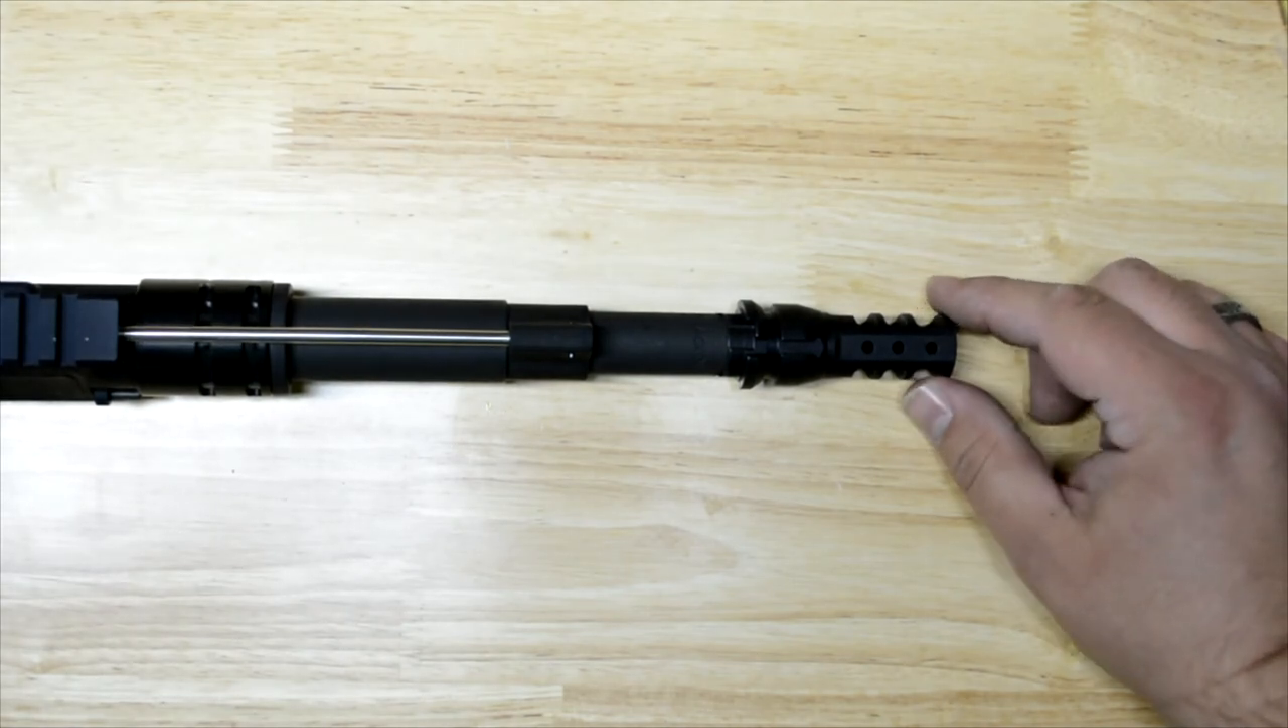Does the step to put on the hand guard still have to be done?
Yes.